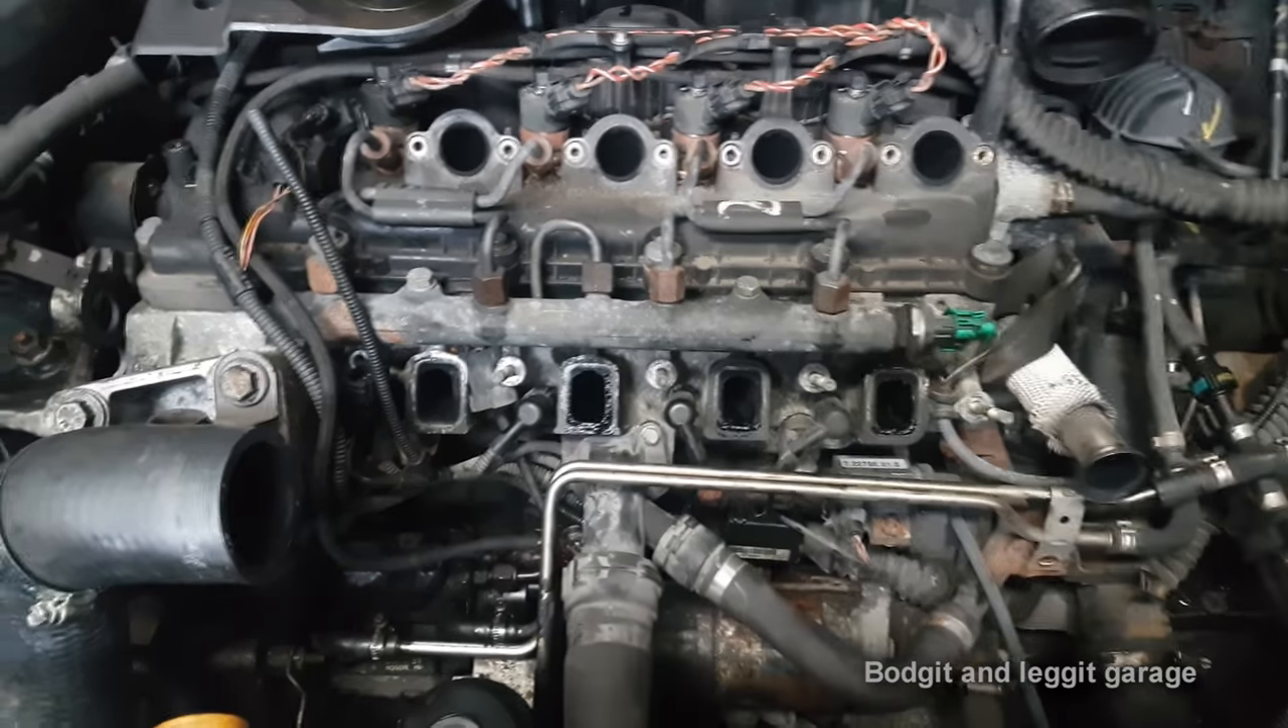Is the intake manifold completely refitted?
No.